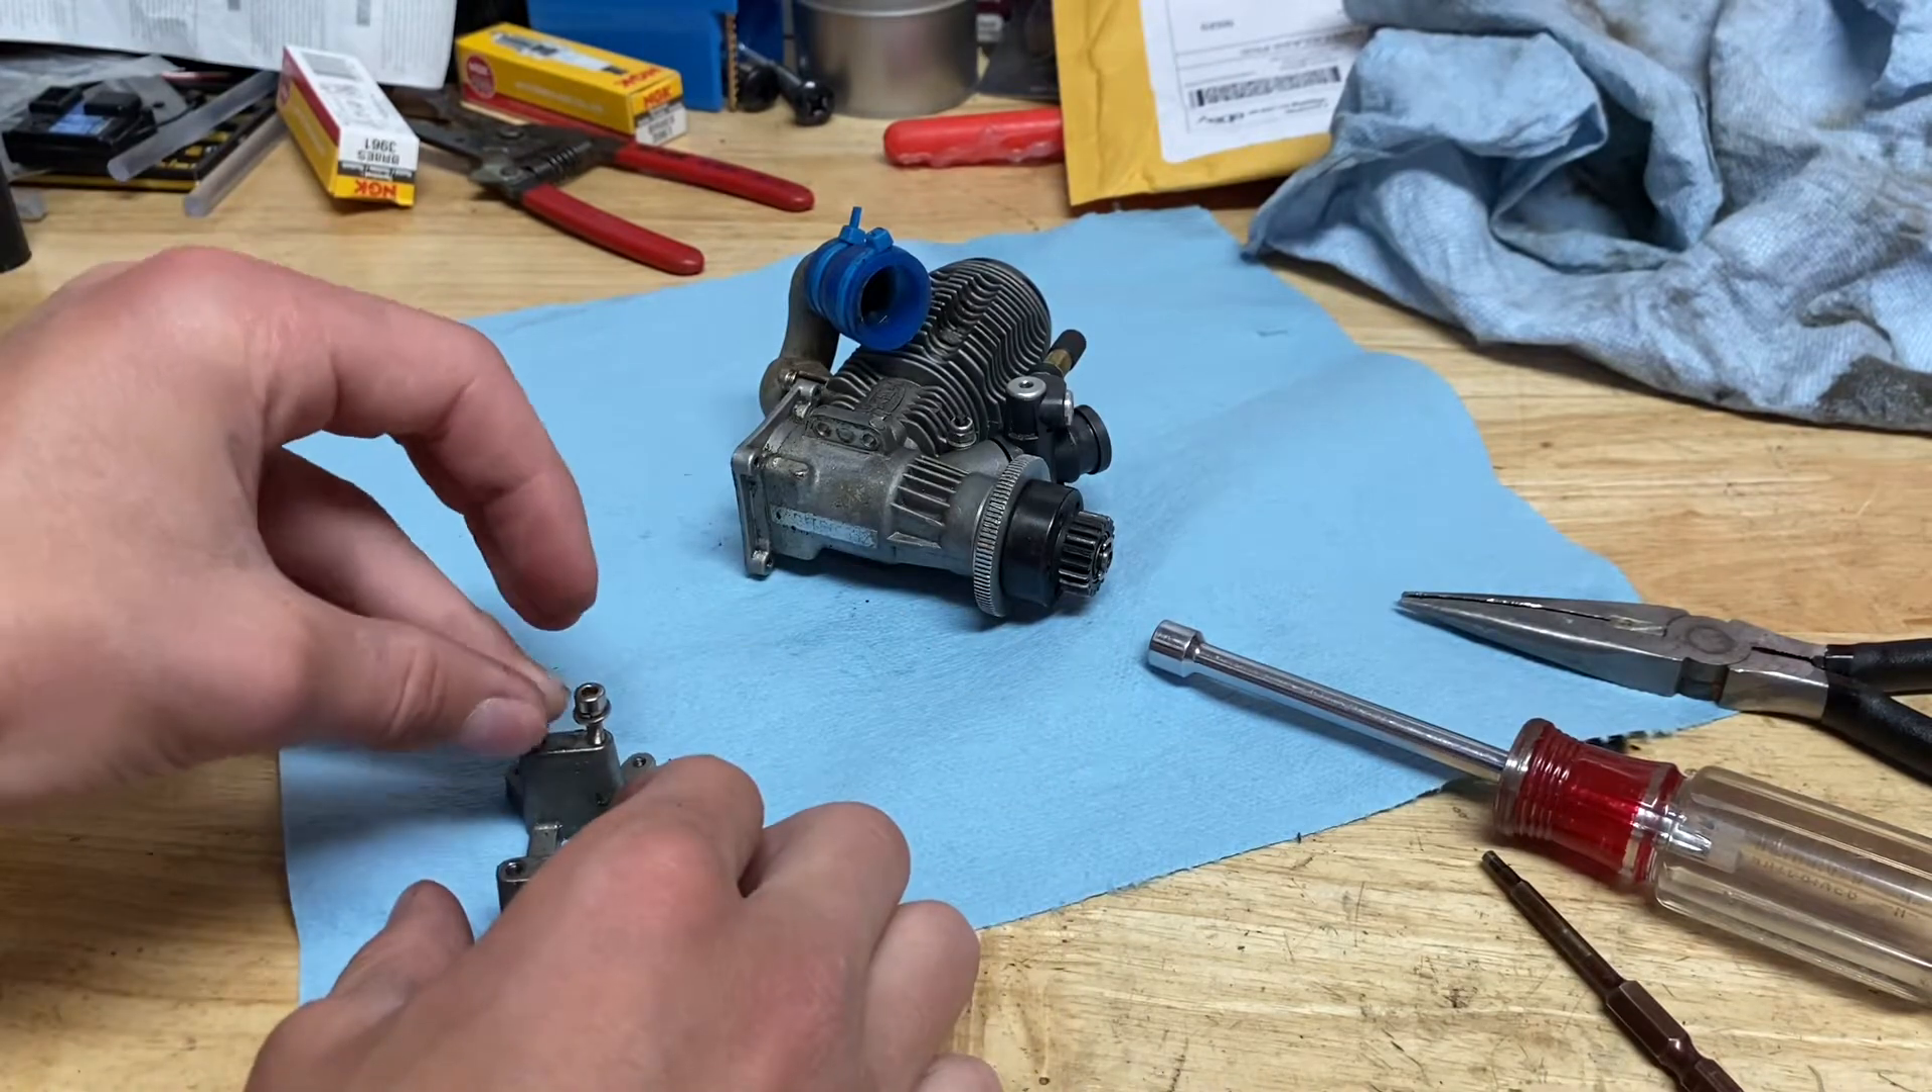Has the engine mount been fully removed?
Yes.